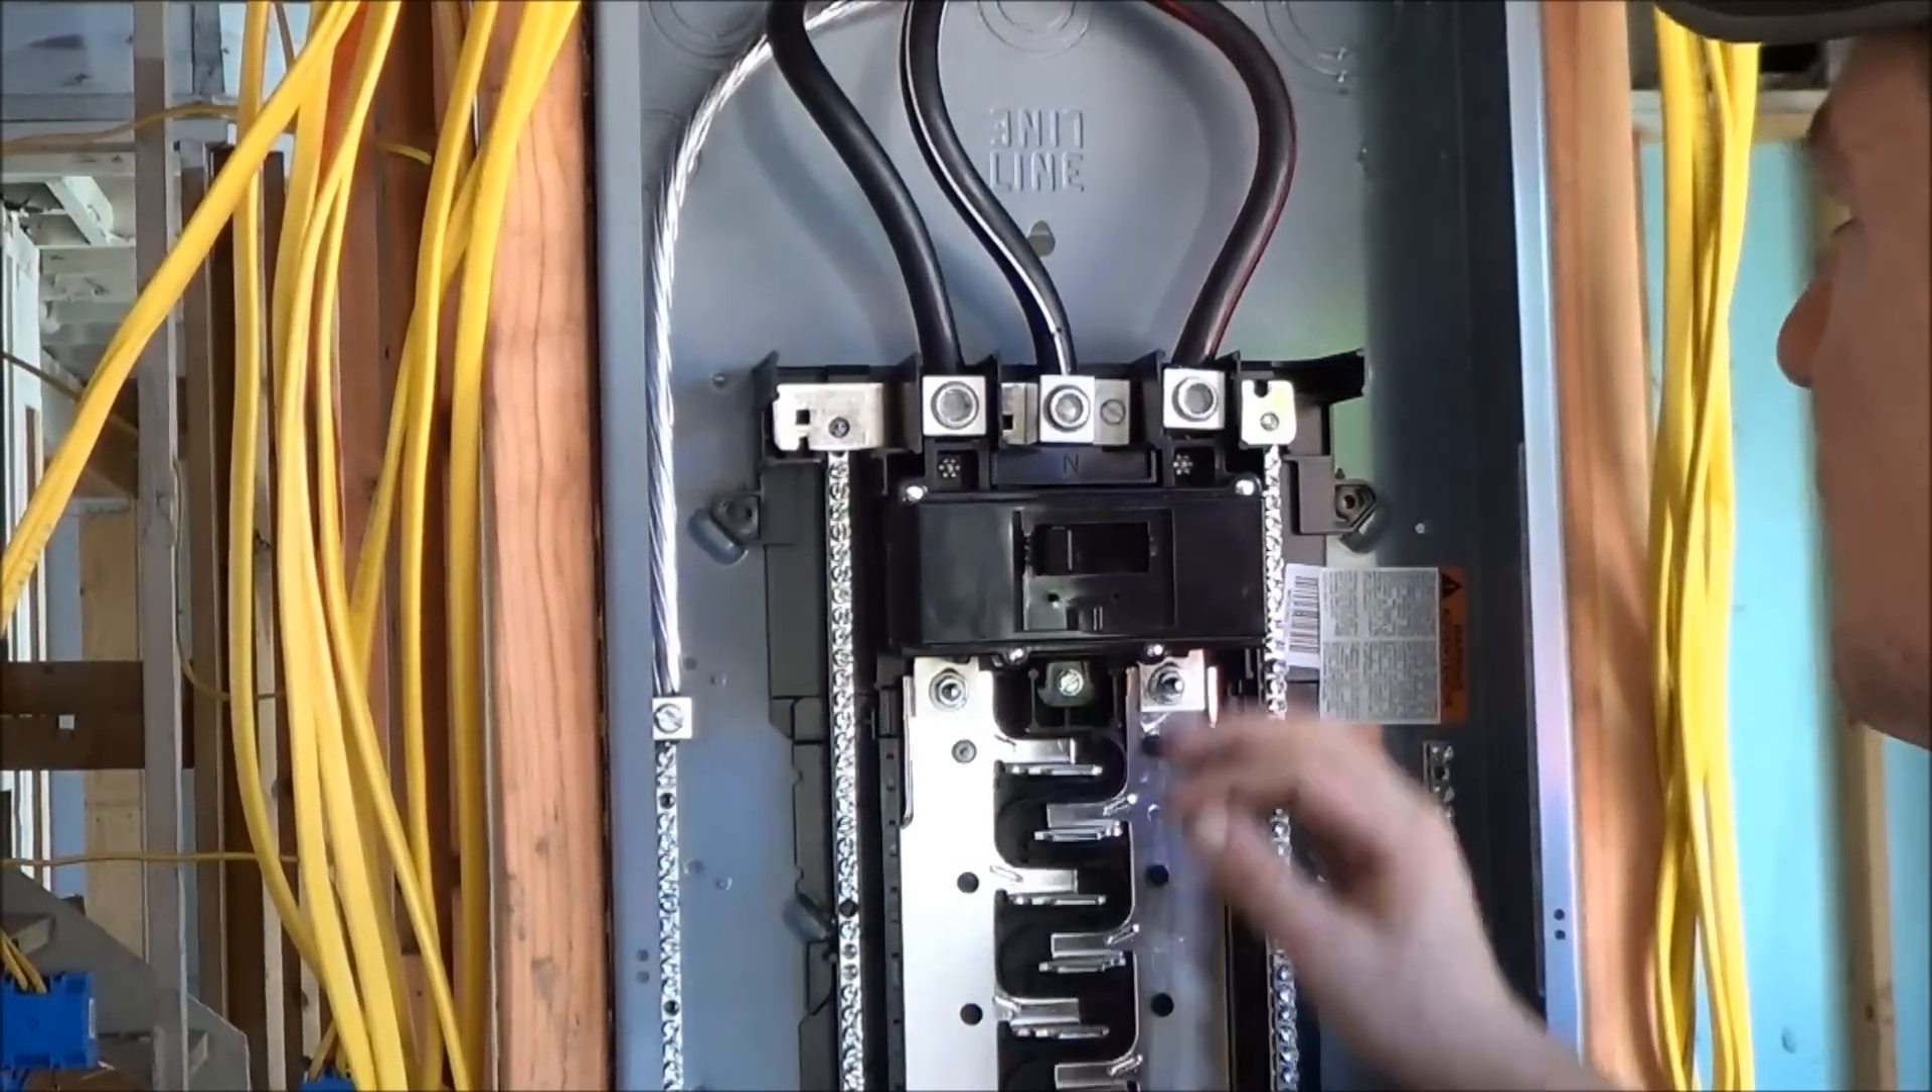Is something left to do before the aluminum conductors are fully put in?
No.